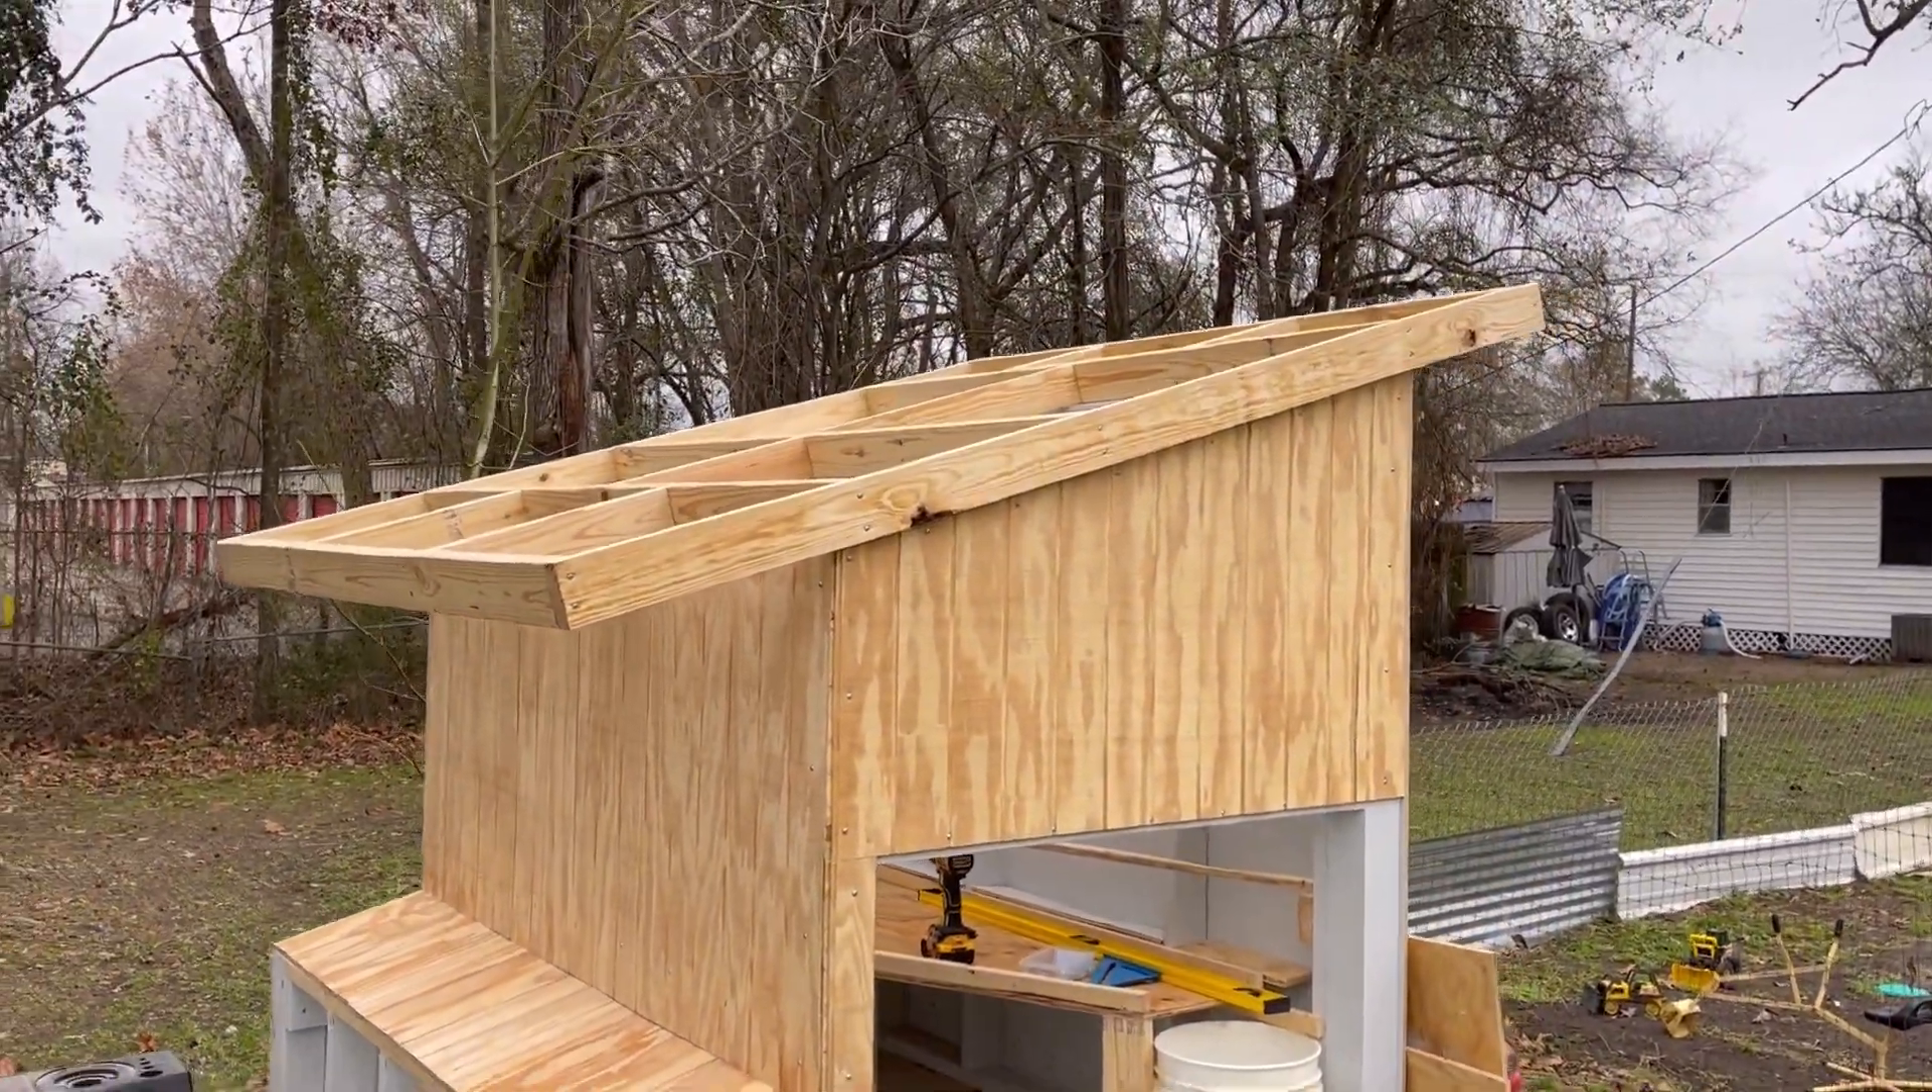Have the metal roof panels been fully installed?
No.